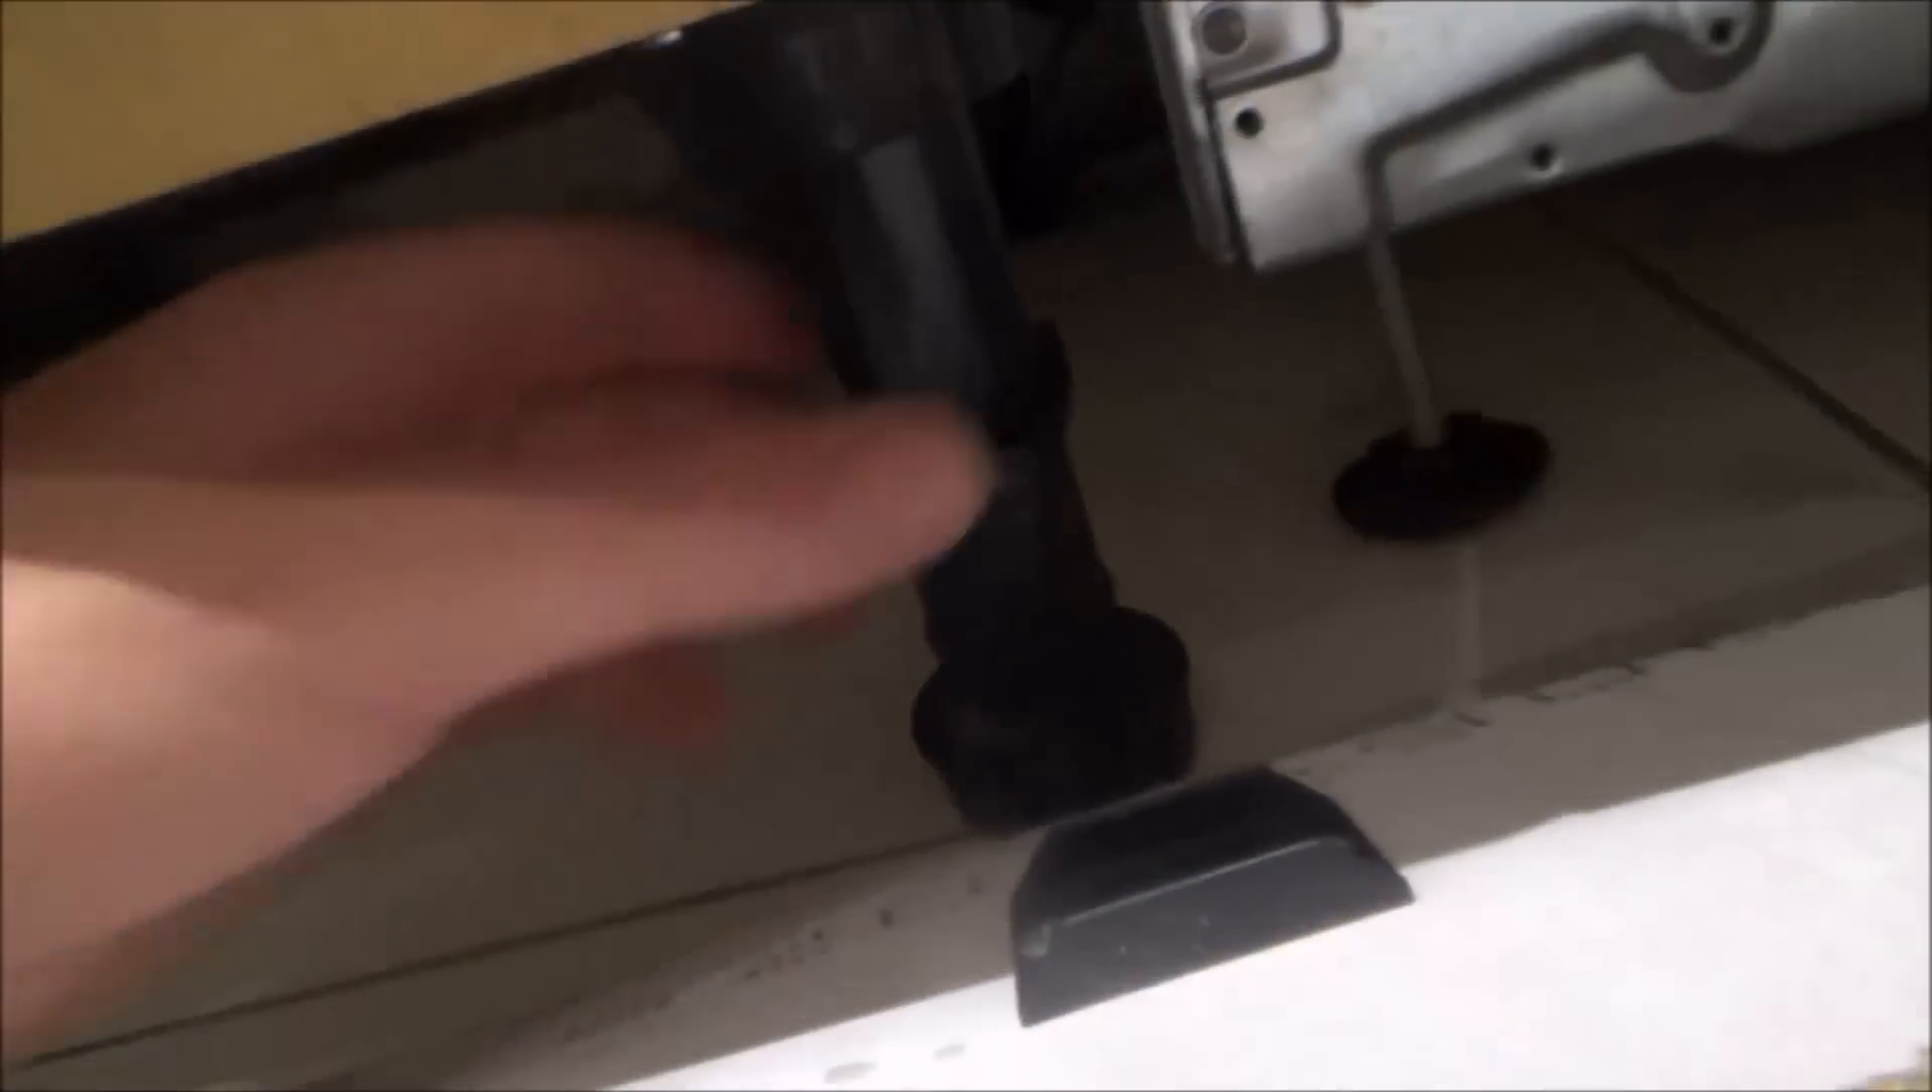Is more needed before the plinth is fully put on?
Yes.